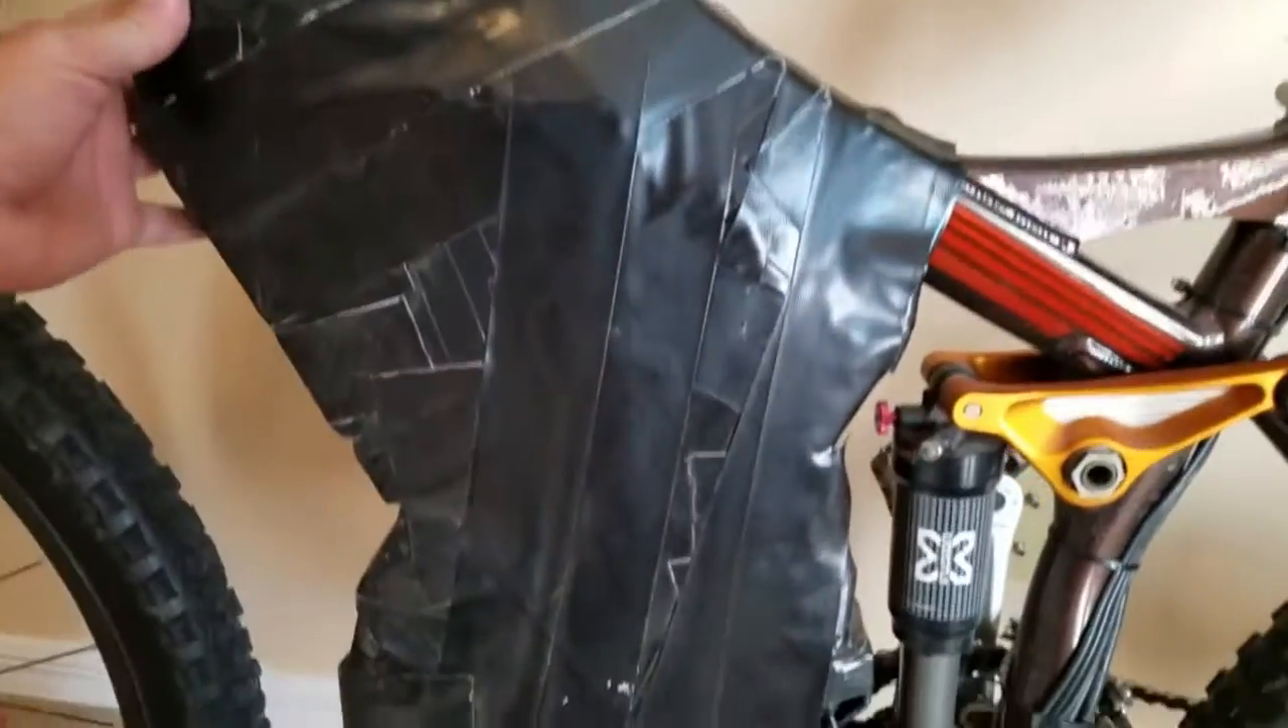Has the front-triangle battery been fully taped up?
Yes.